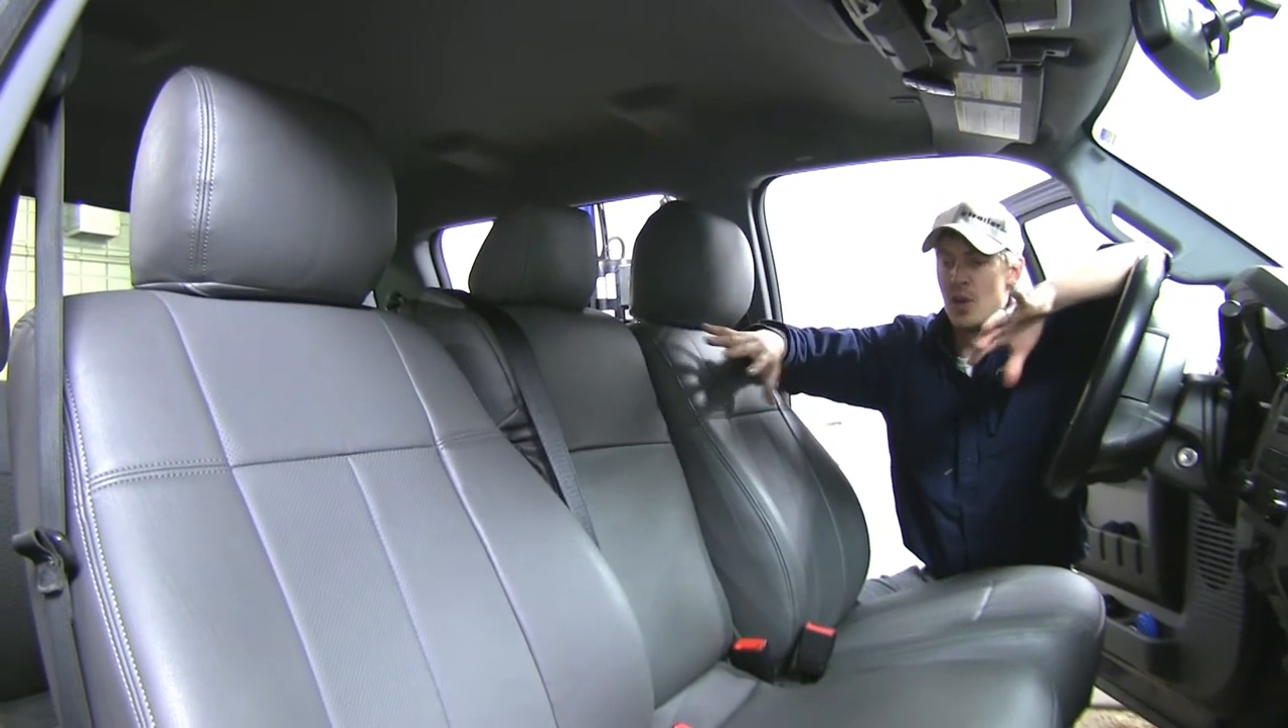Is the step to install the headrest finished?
Yes.